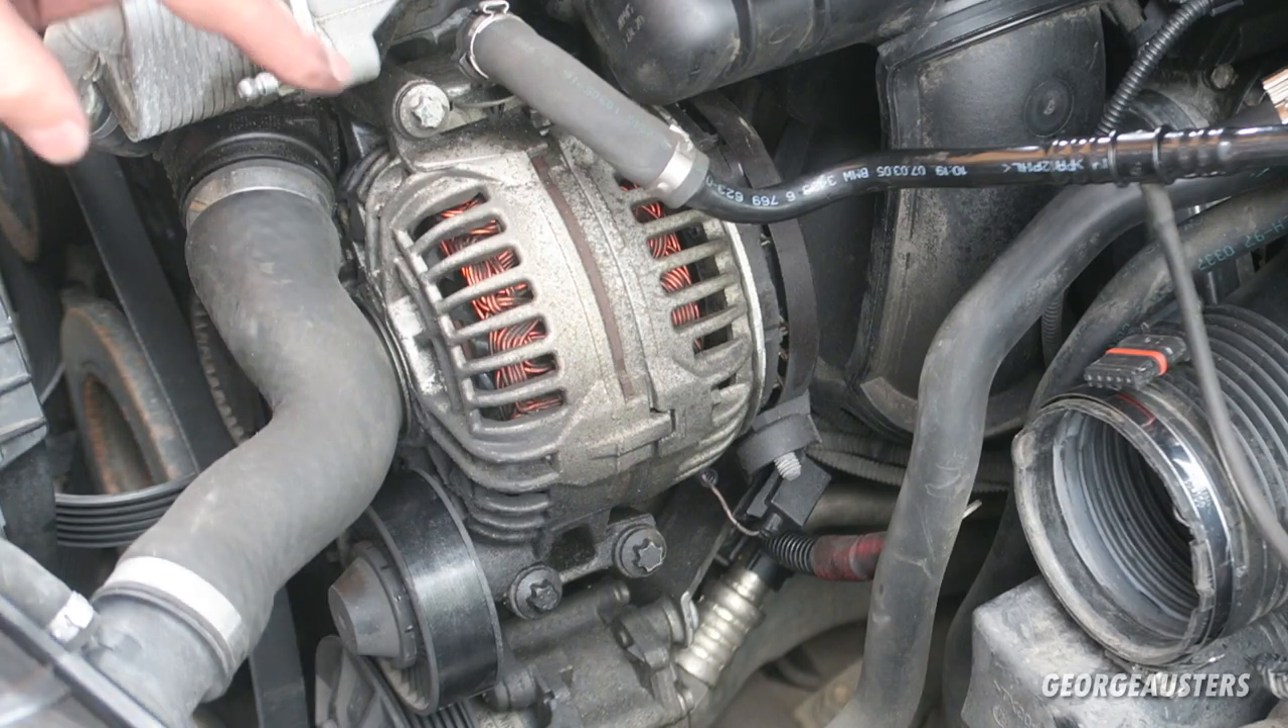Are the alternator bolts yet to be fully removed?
Yes.